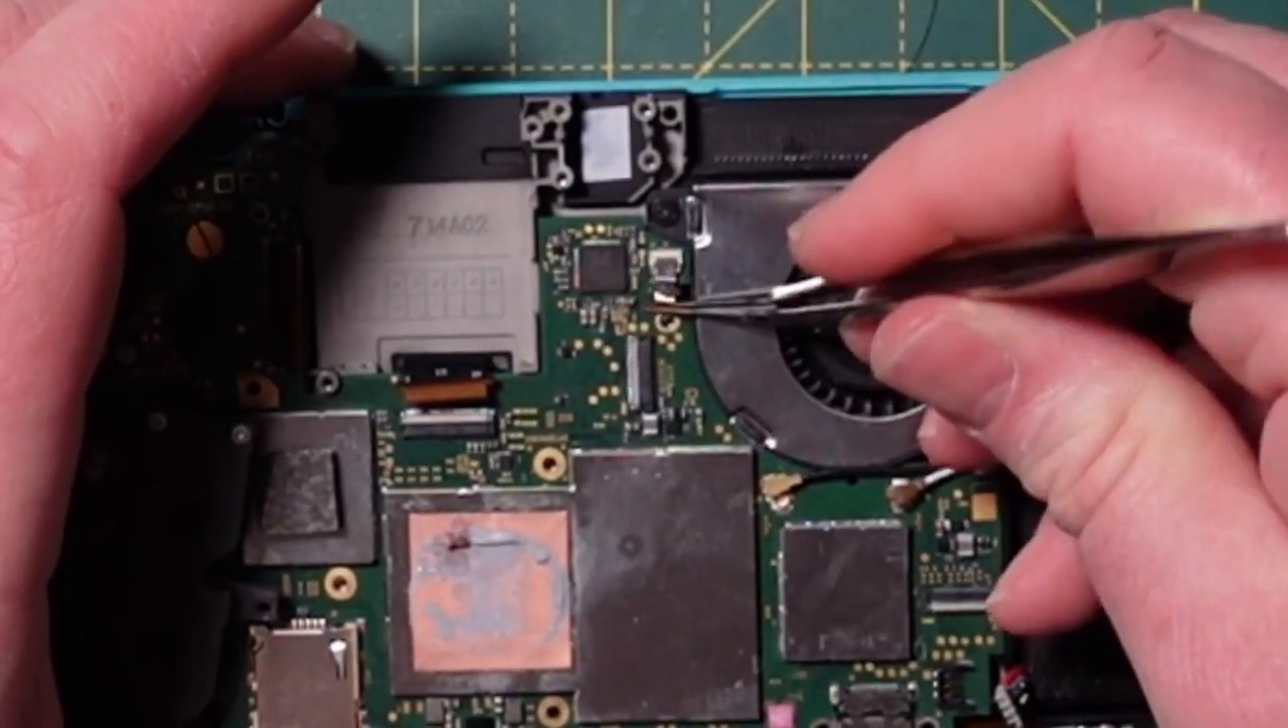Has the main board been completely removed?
No.